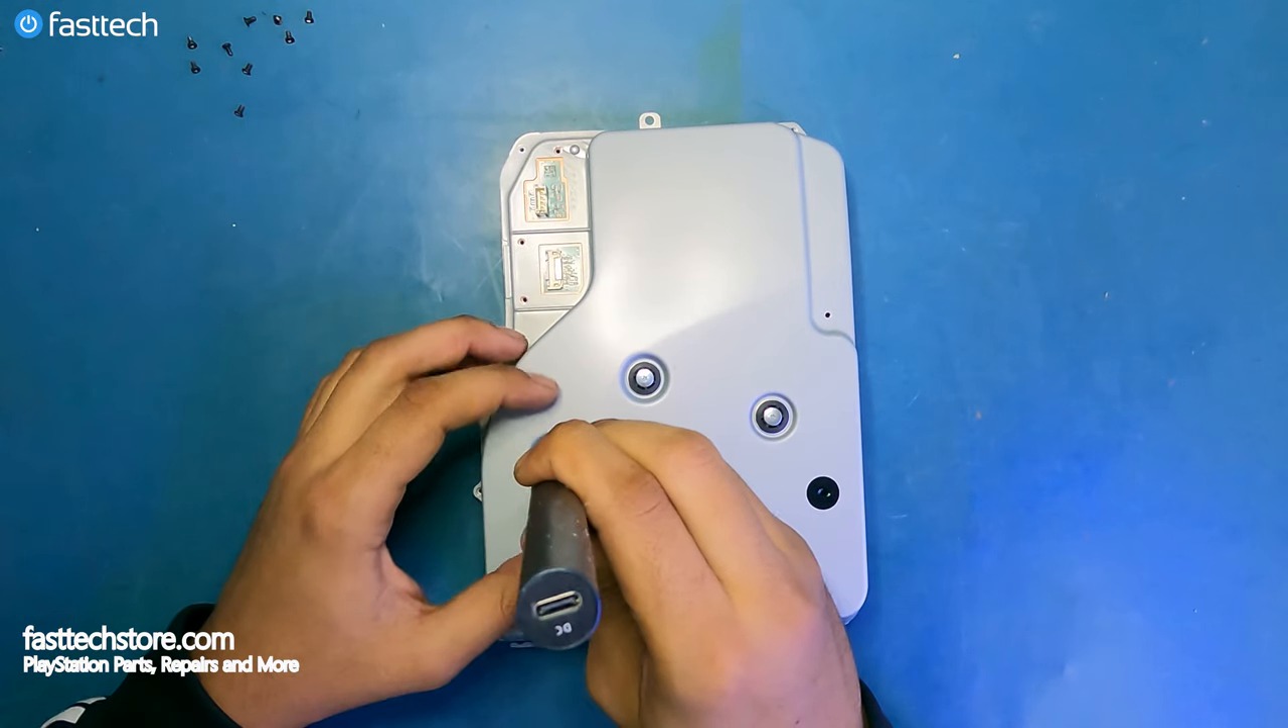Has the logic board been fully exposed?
No.